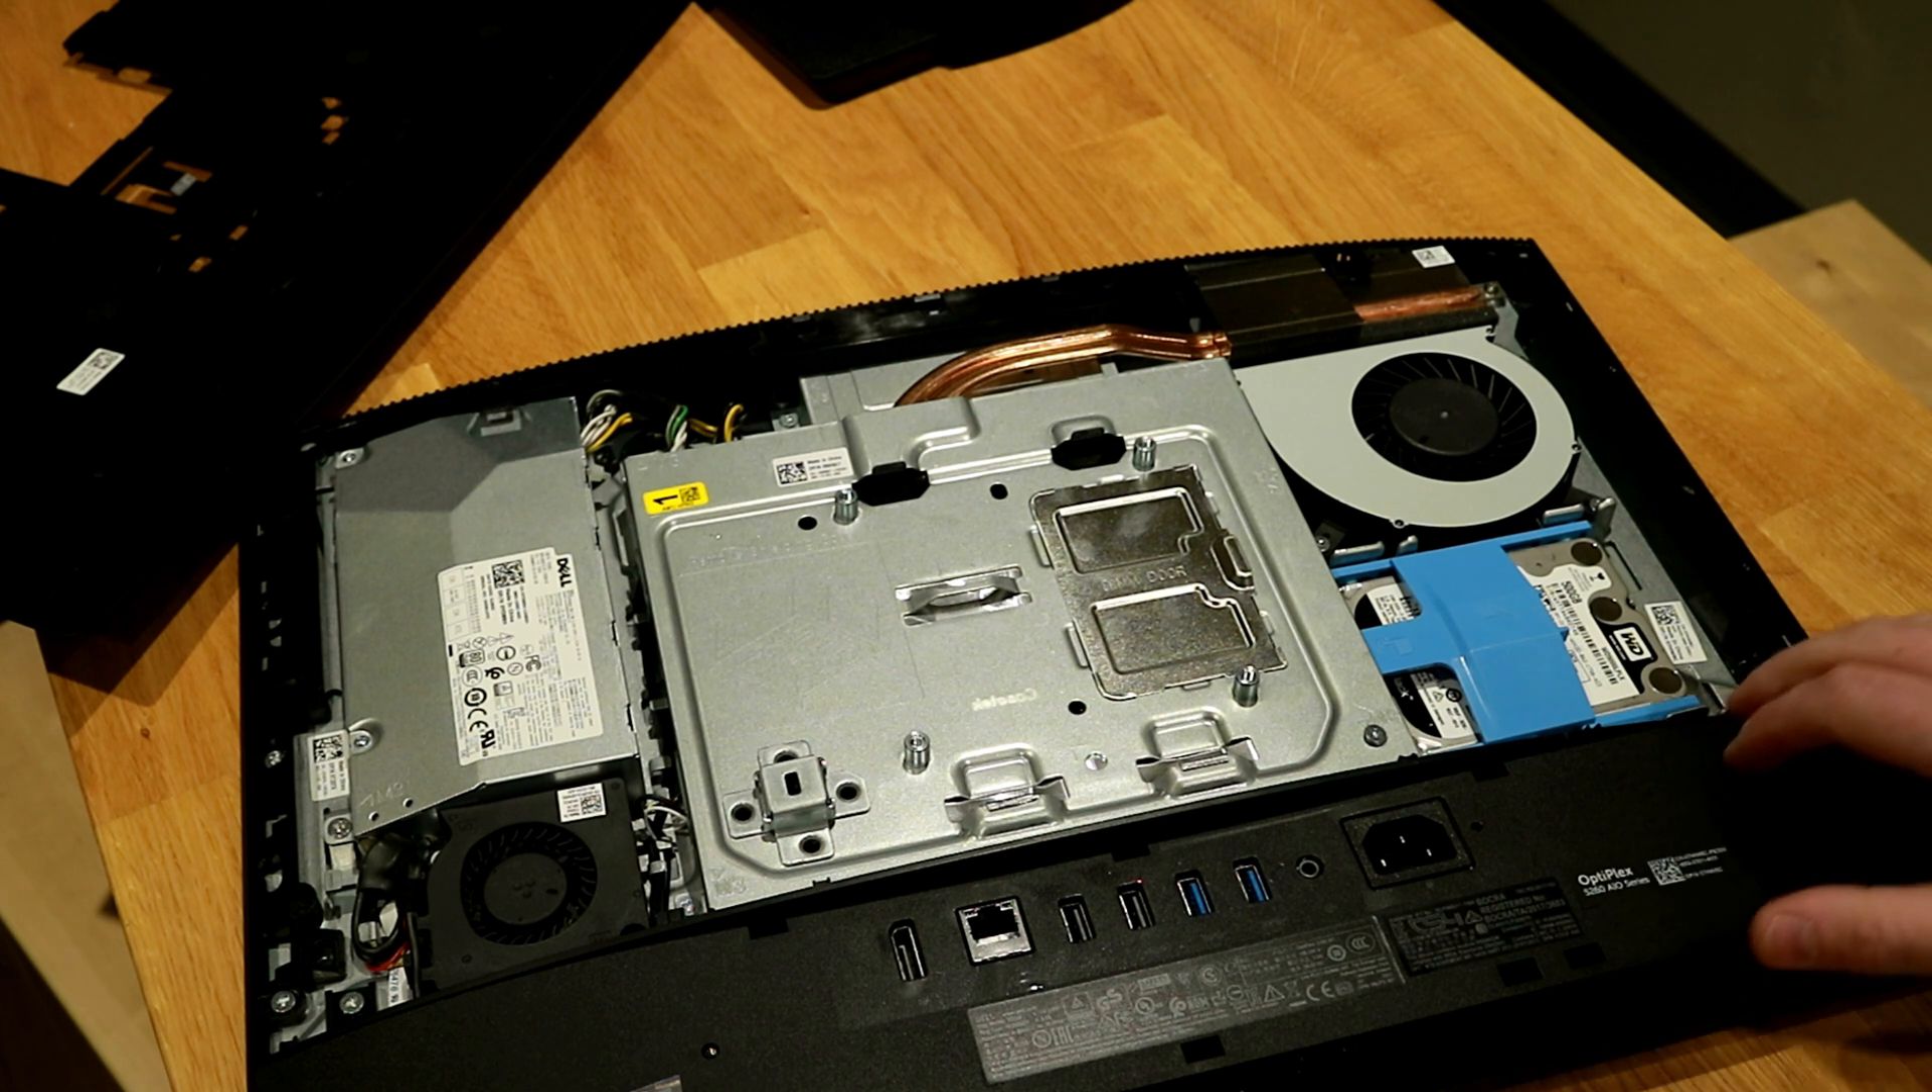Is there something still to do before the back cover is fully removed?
No.